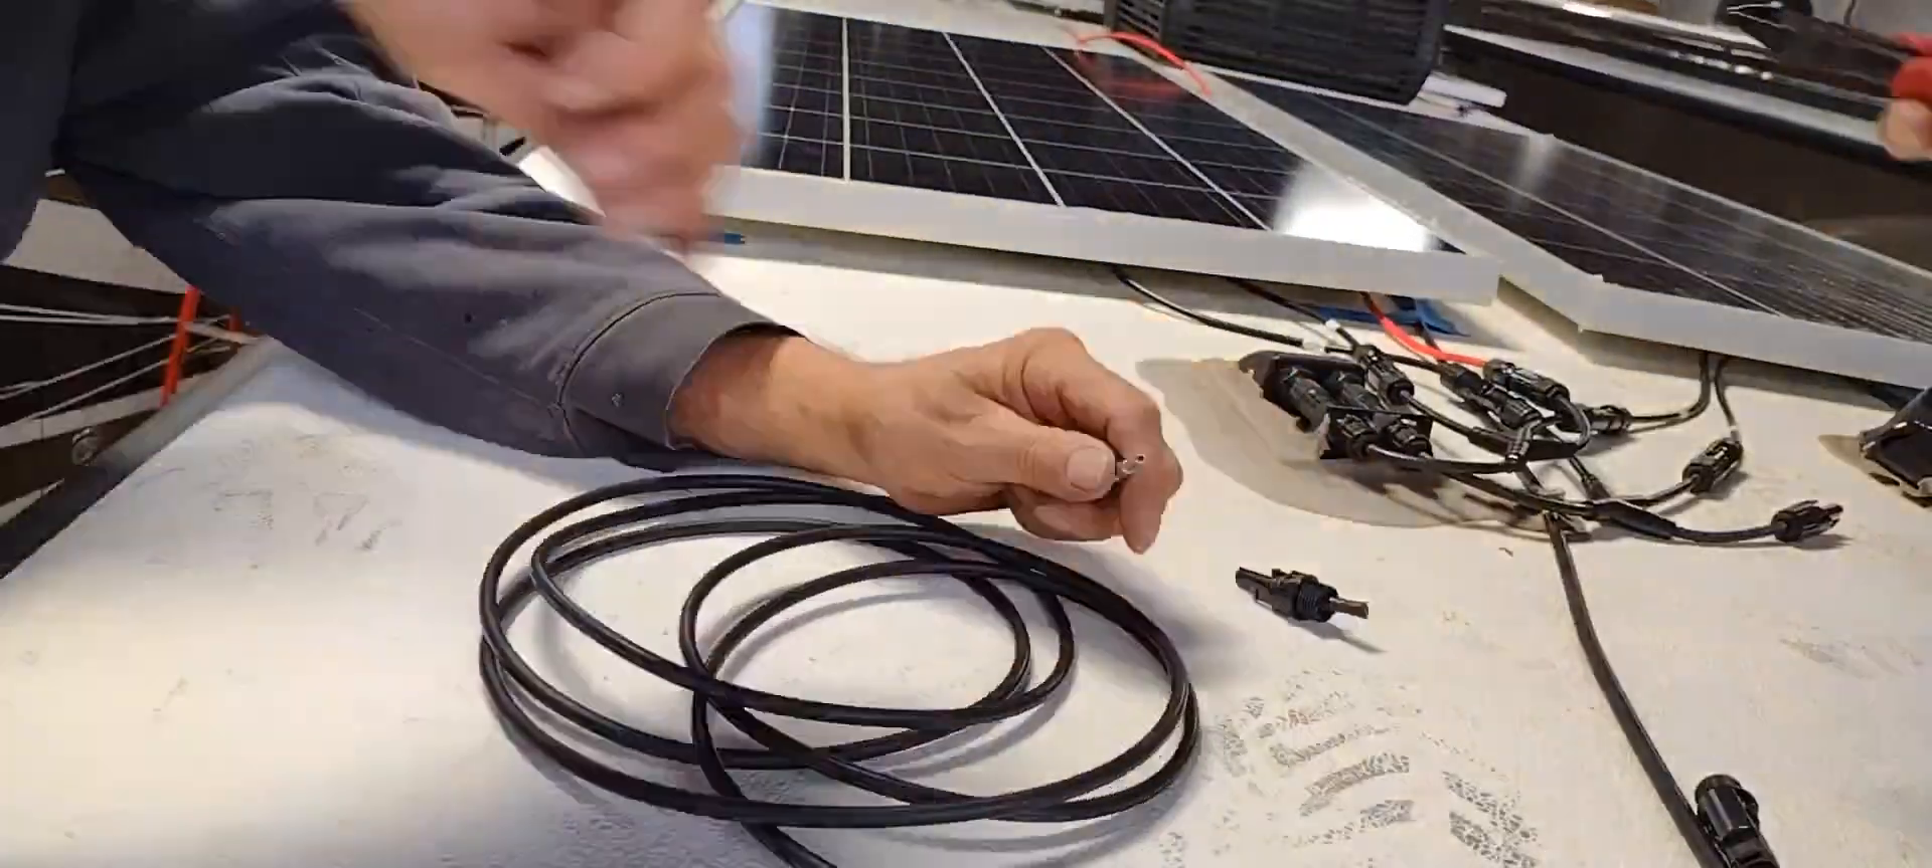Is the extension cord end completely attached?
No.